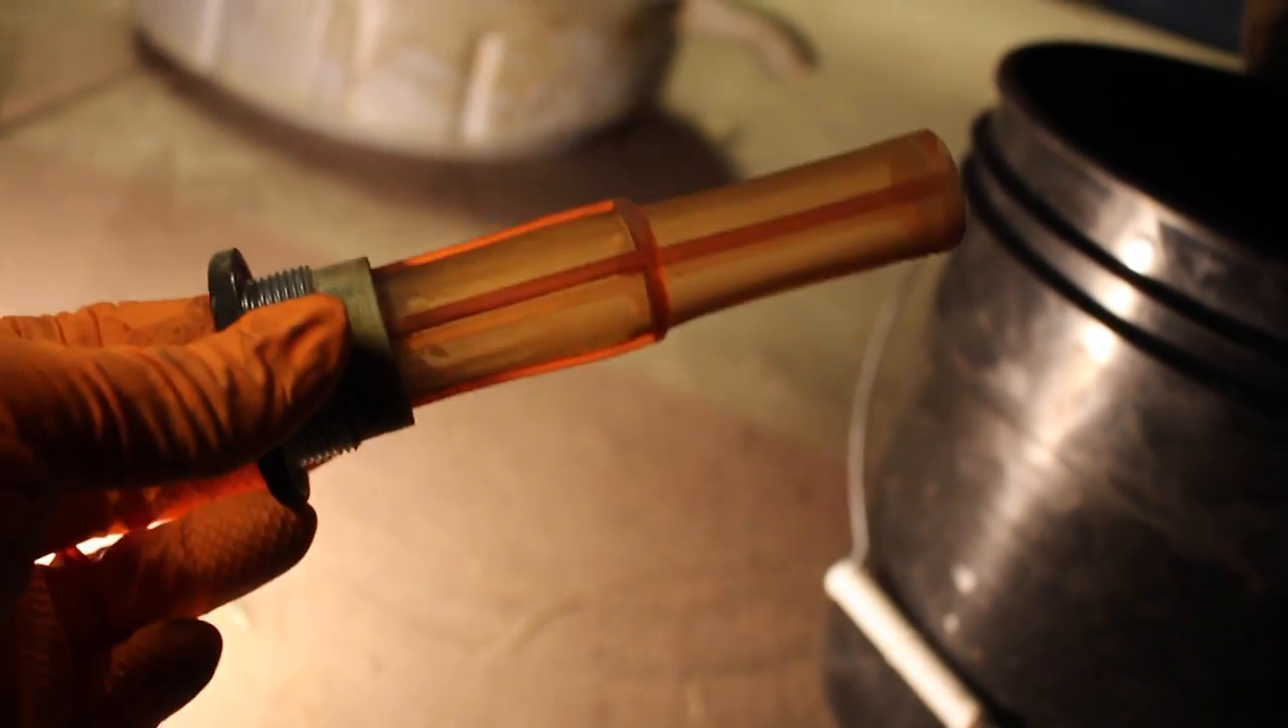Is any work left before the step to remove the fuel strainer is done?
No.